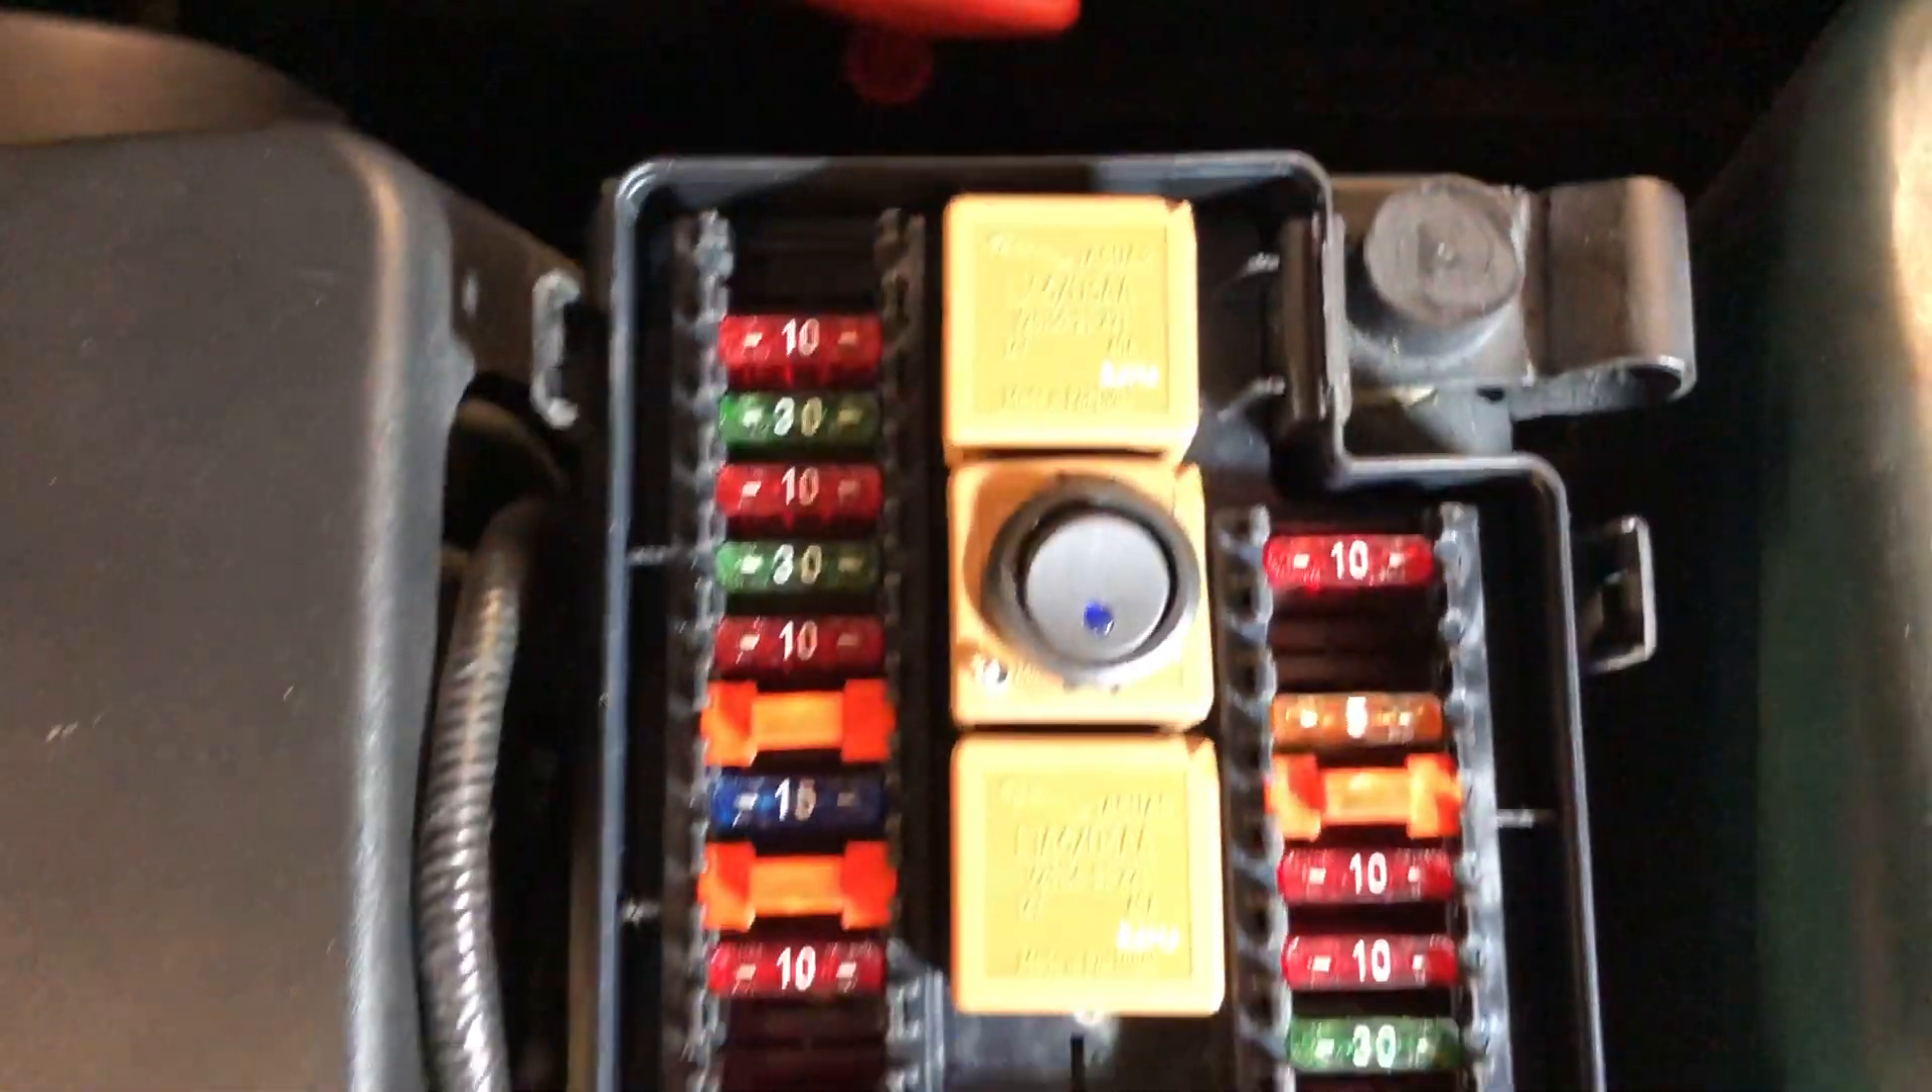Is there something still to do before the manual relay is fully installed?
No.